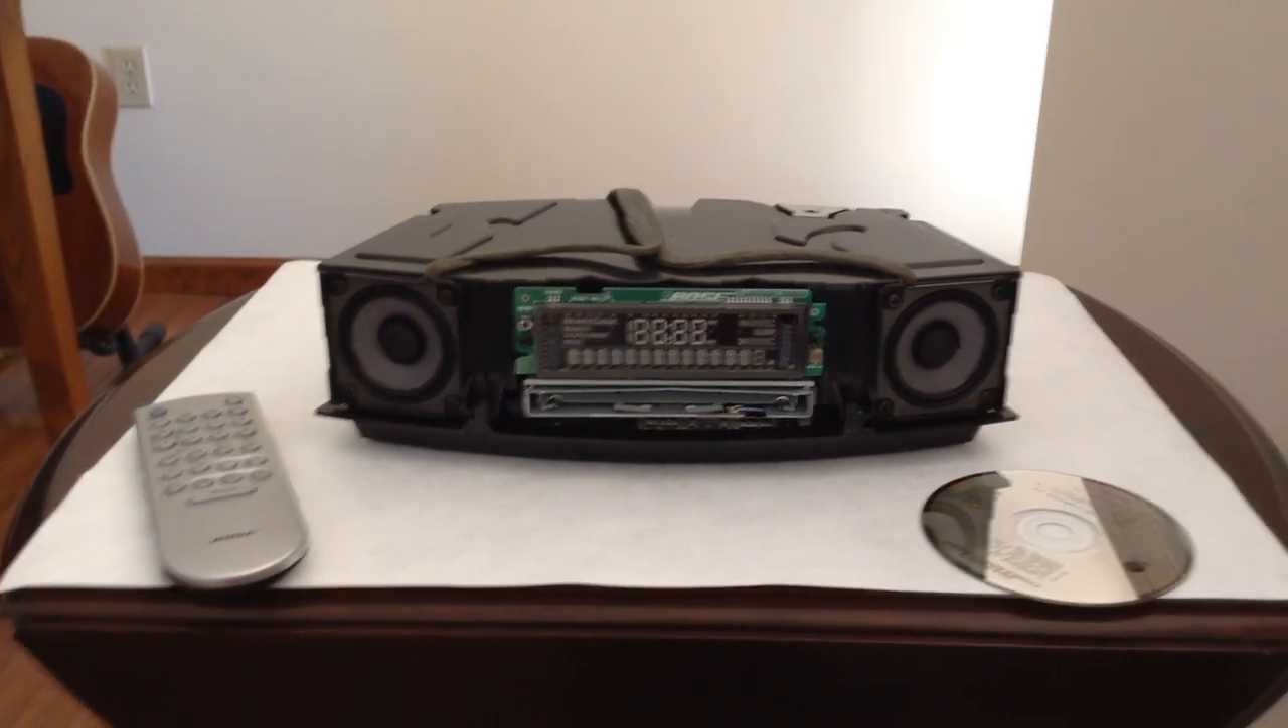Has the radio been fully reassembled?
No.